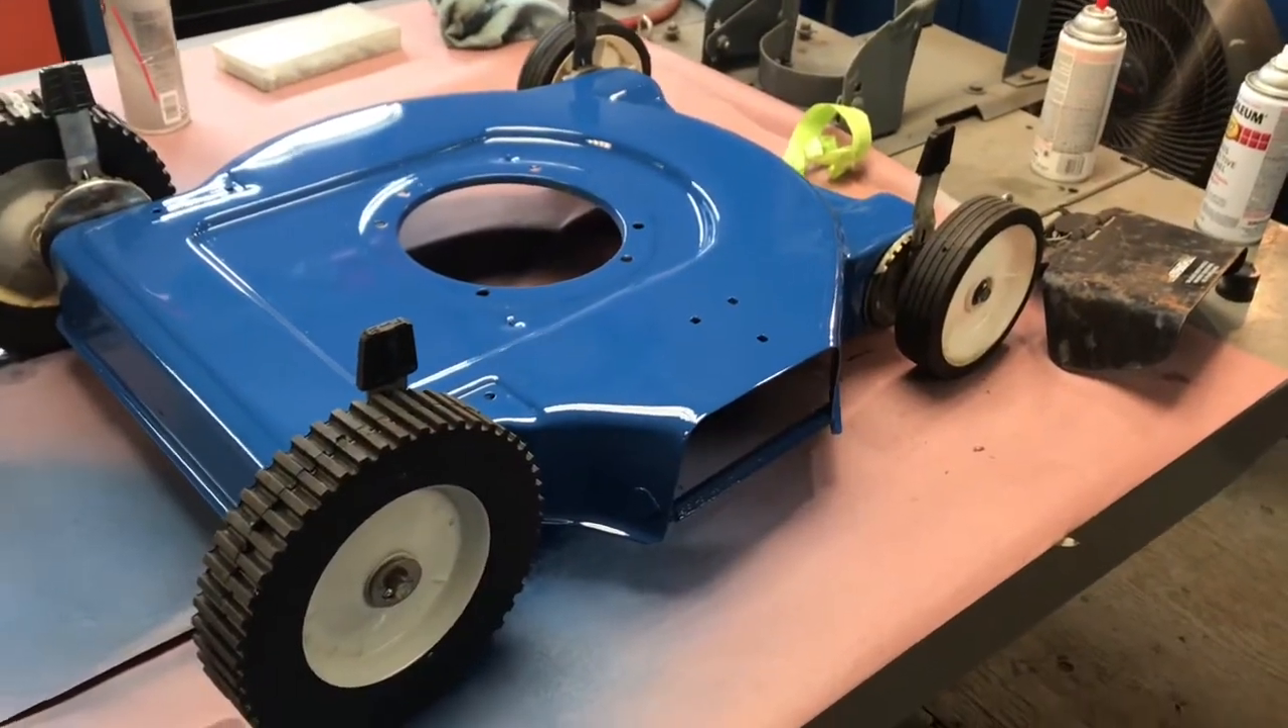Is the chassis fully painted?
Yes.